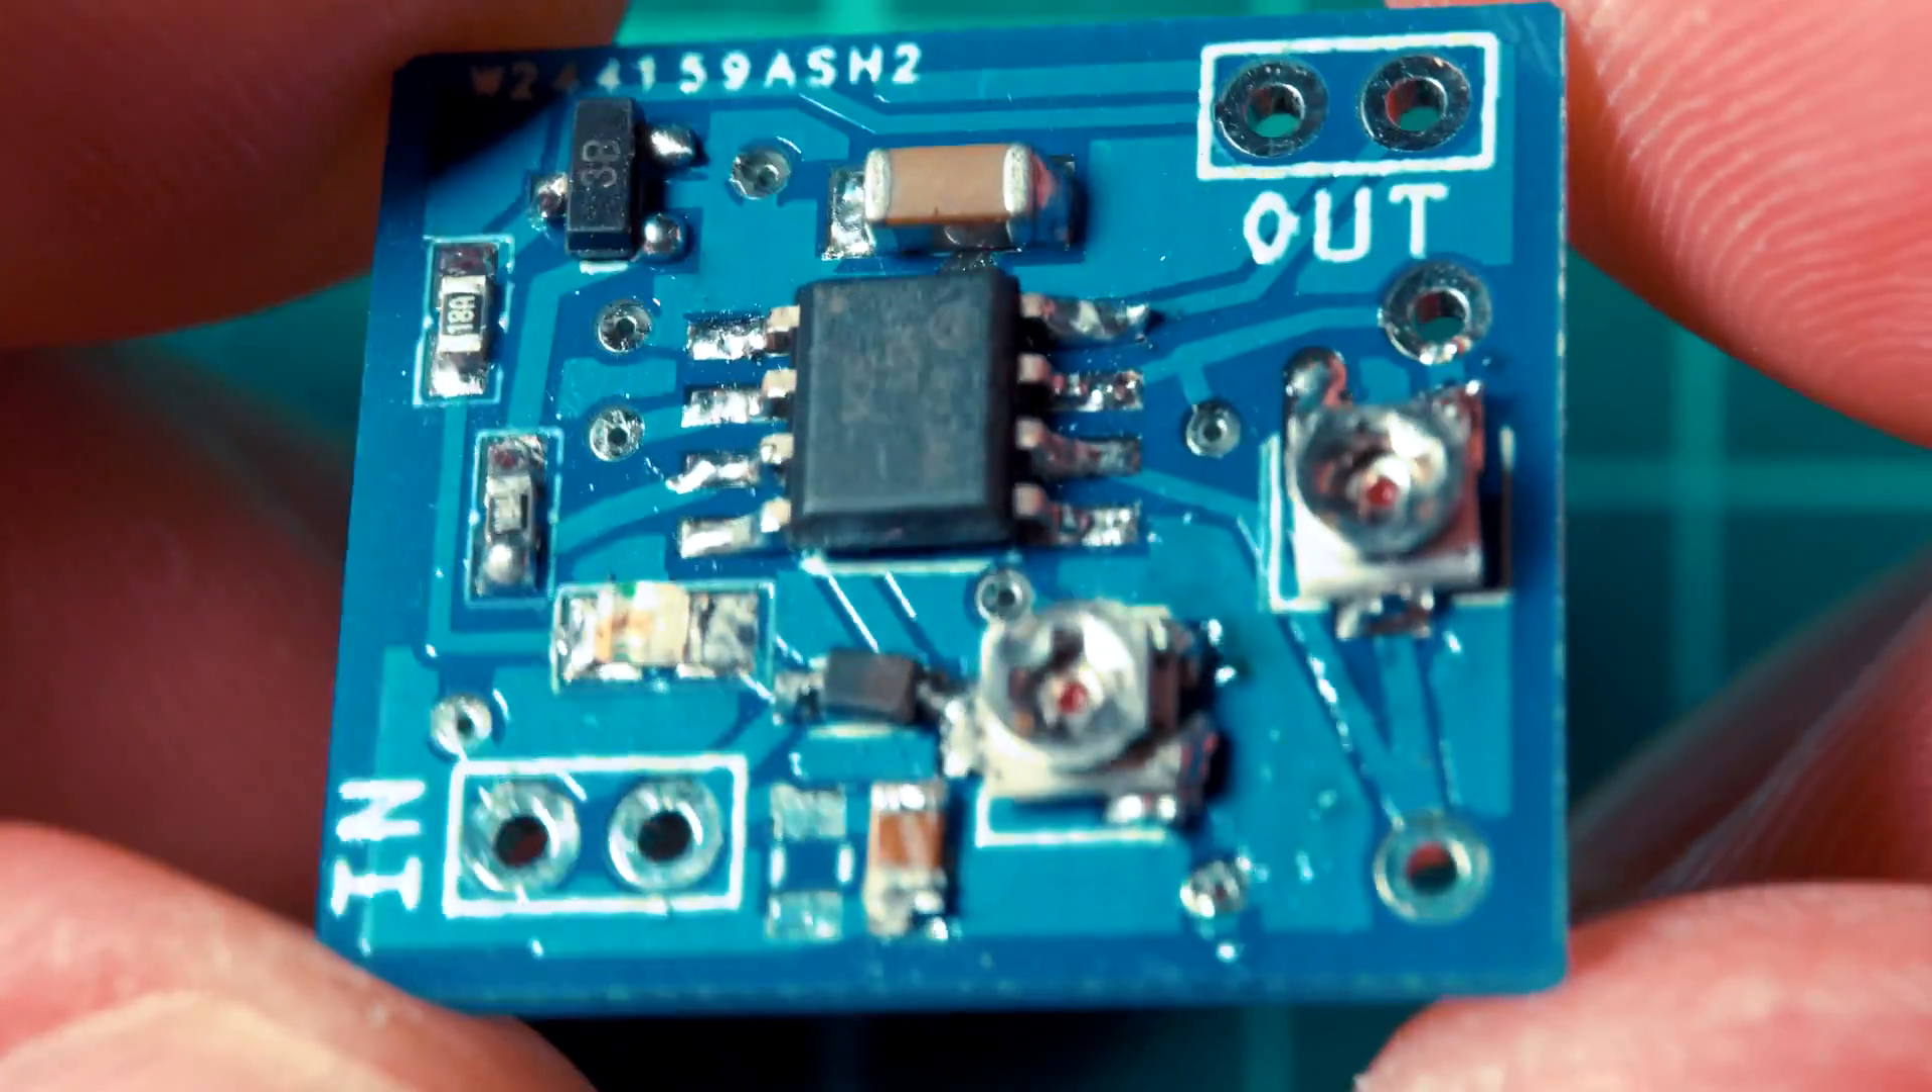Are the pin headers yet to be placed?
Yes.